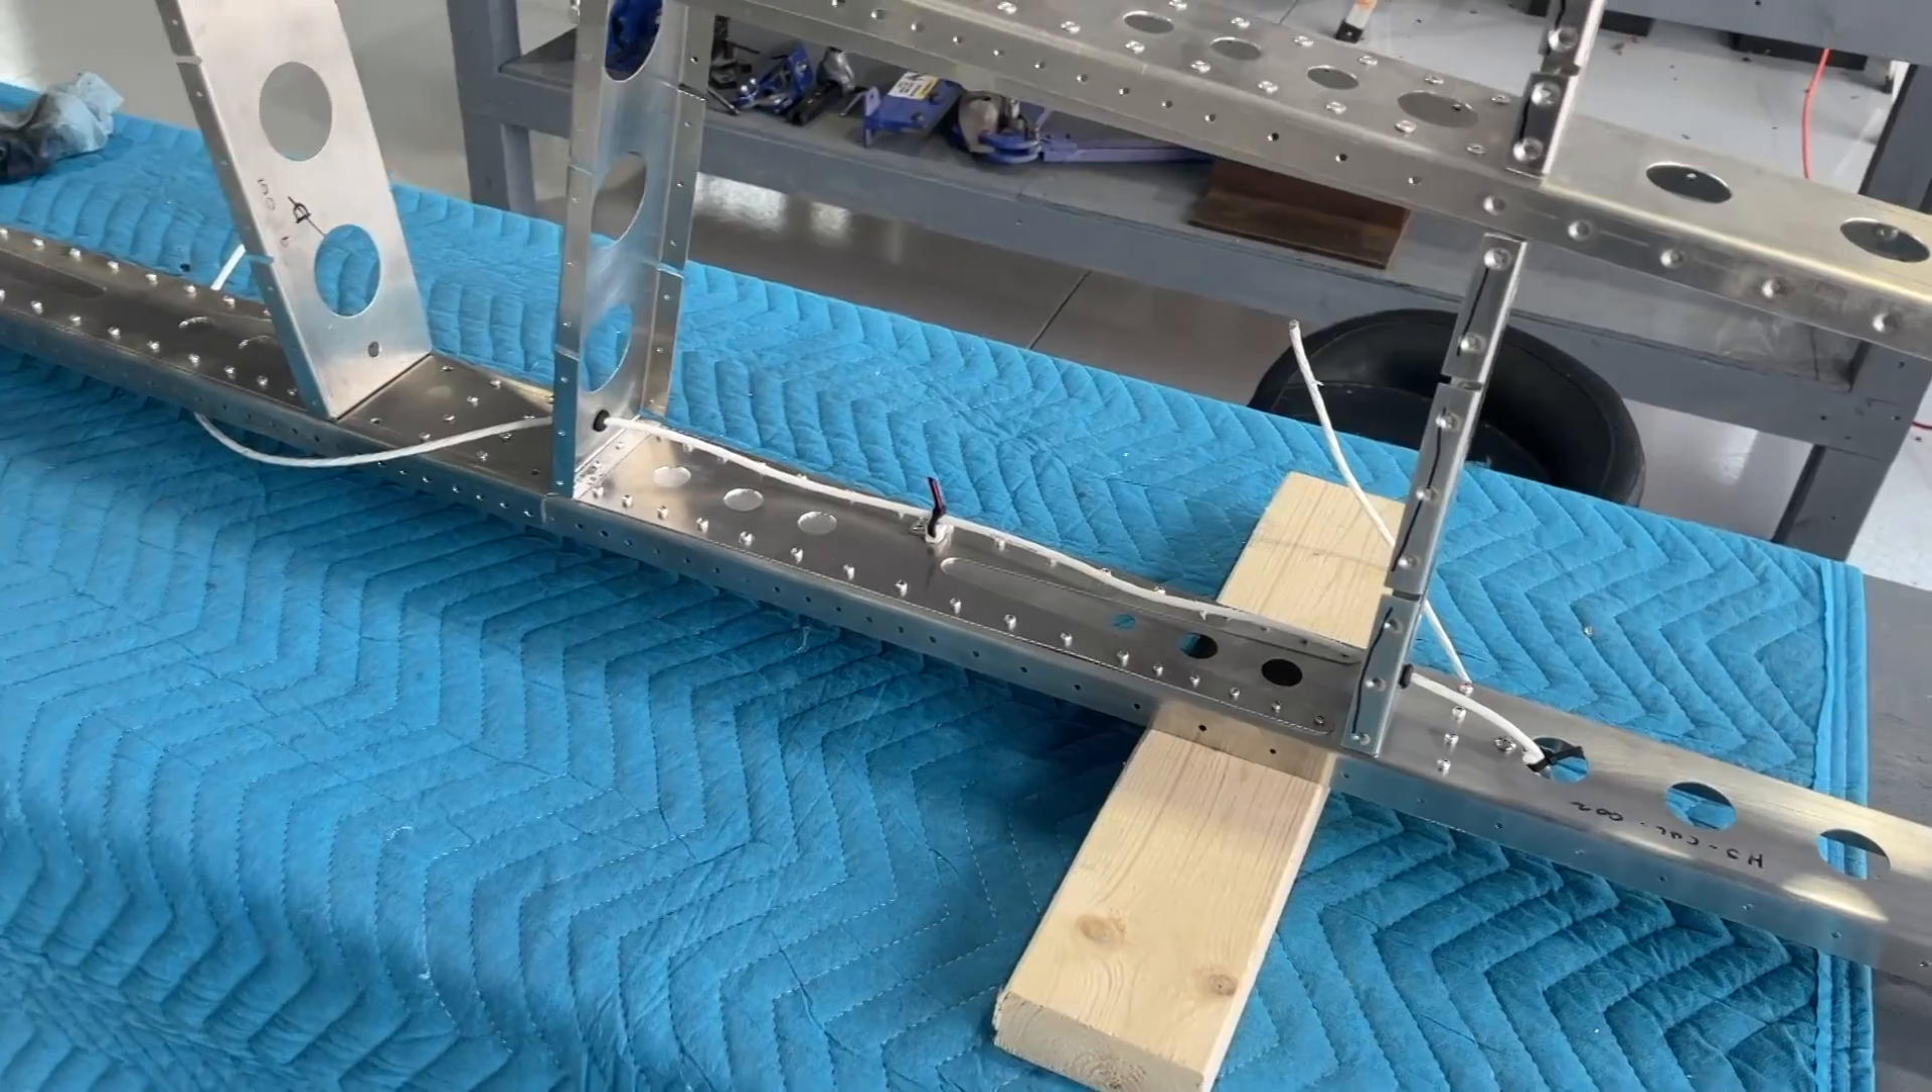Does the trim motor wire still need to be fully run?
No.